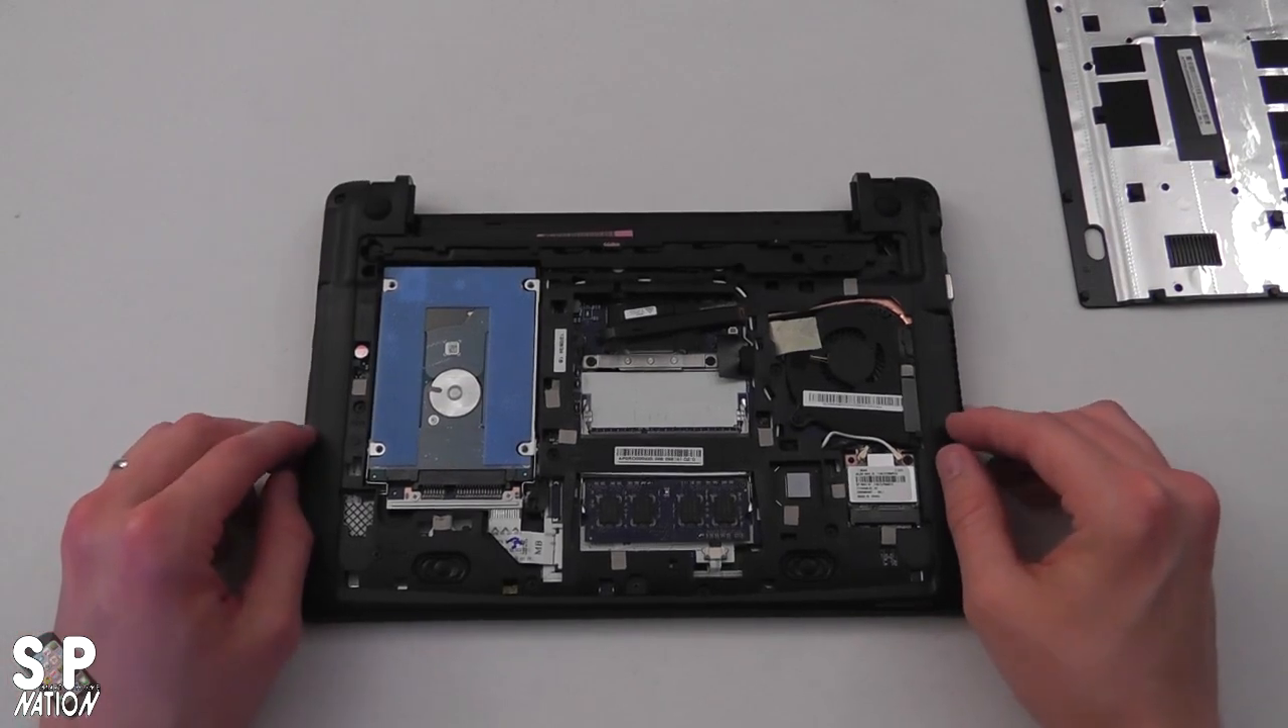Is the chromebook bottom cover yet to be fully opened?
No.